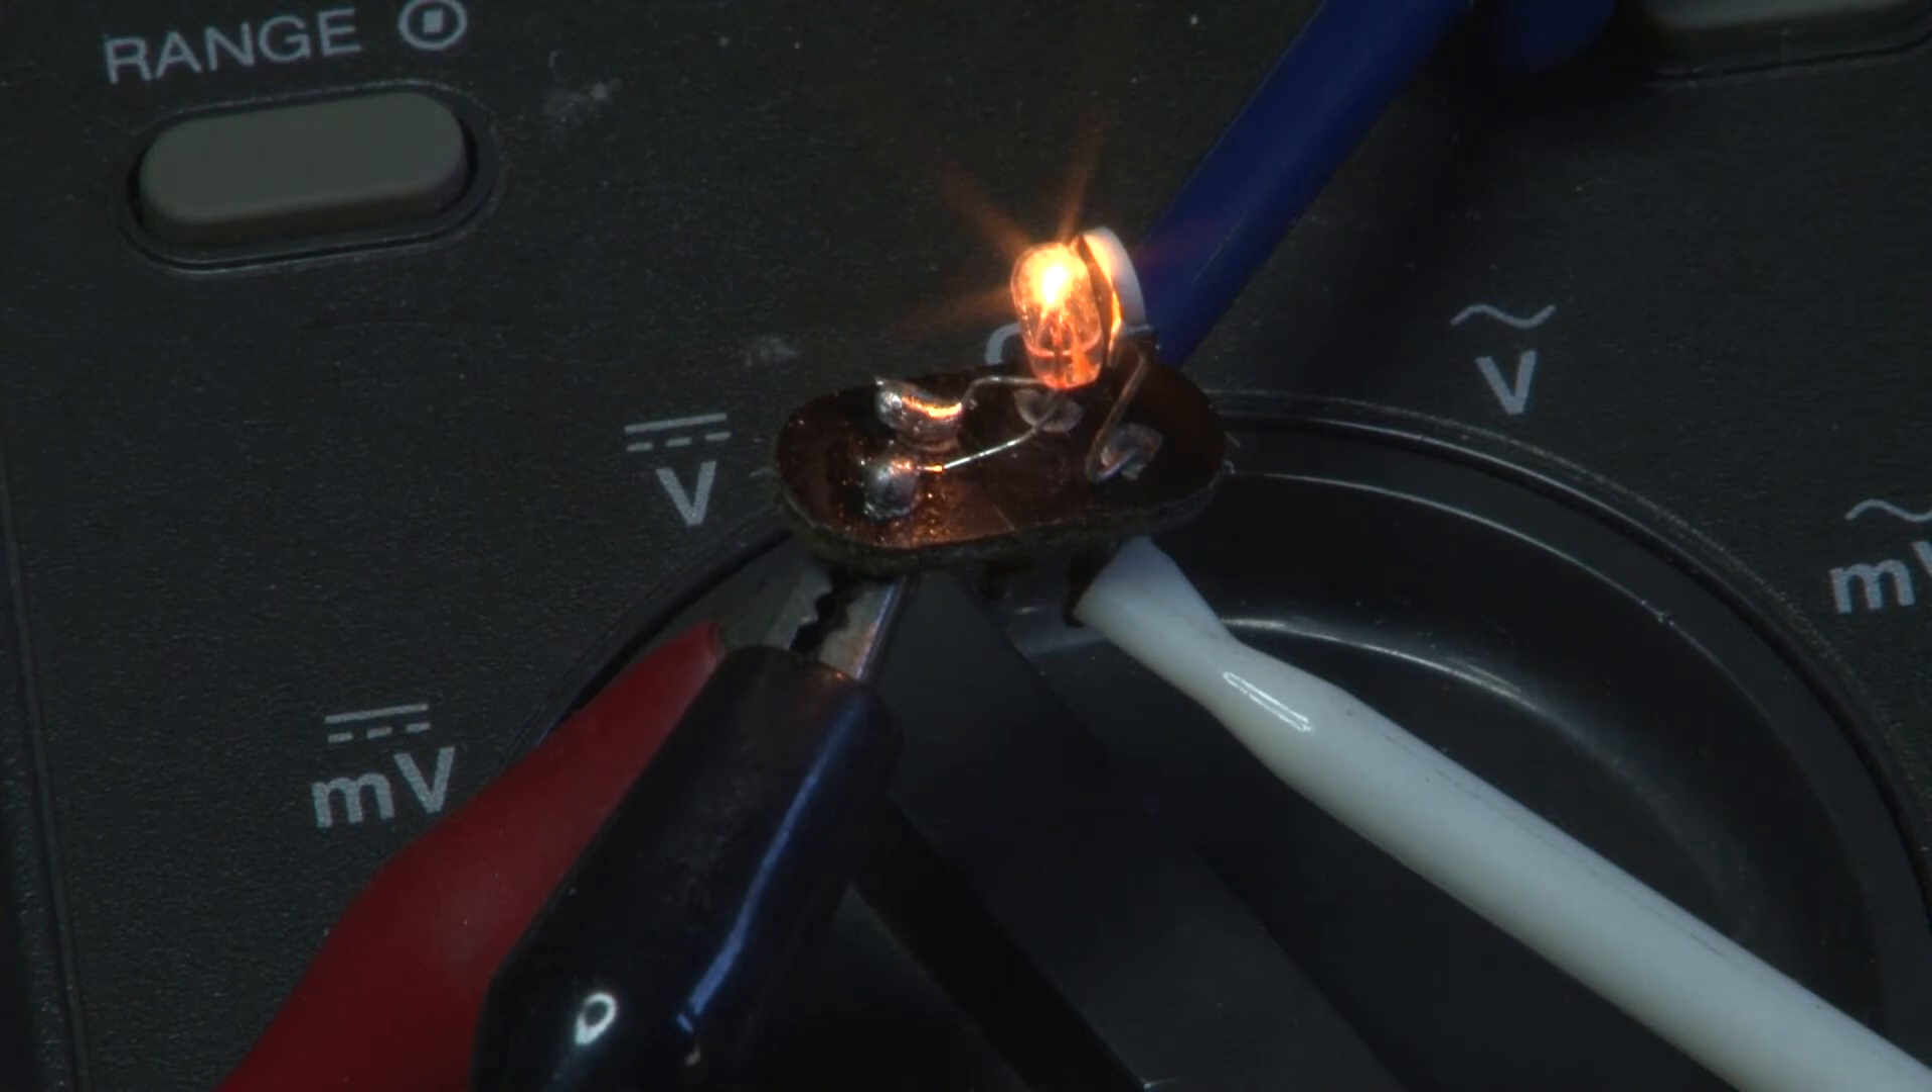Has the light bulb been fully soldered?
Yes.